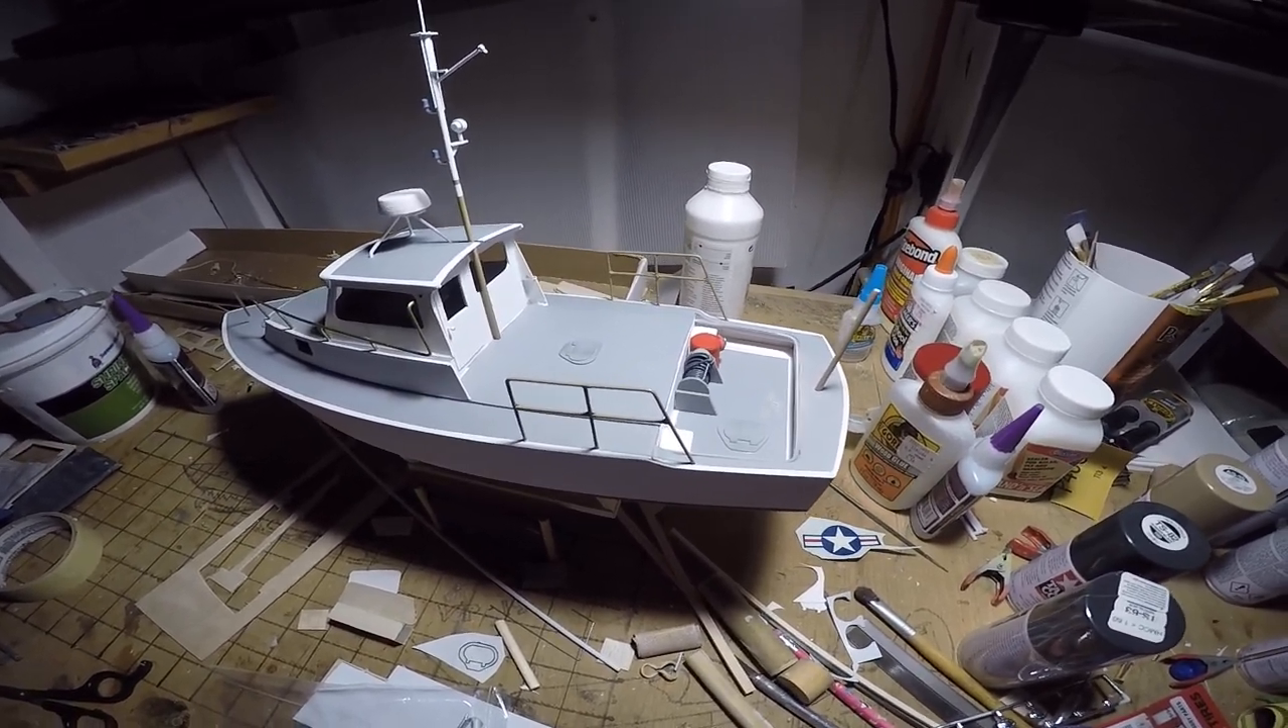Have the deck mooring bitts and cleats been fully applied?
No.